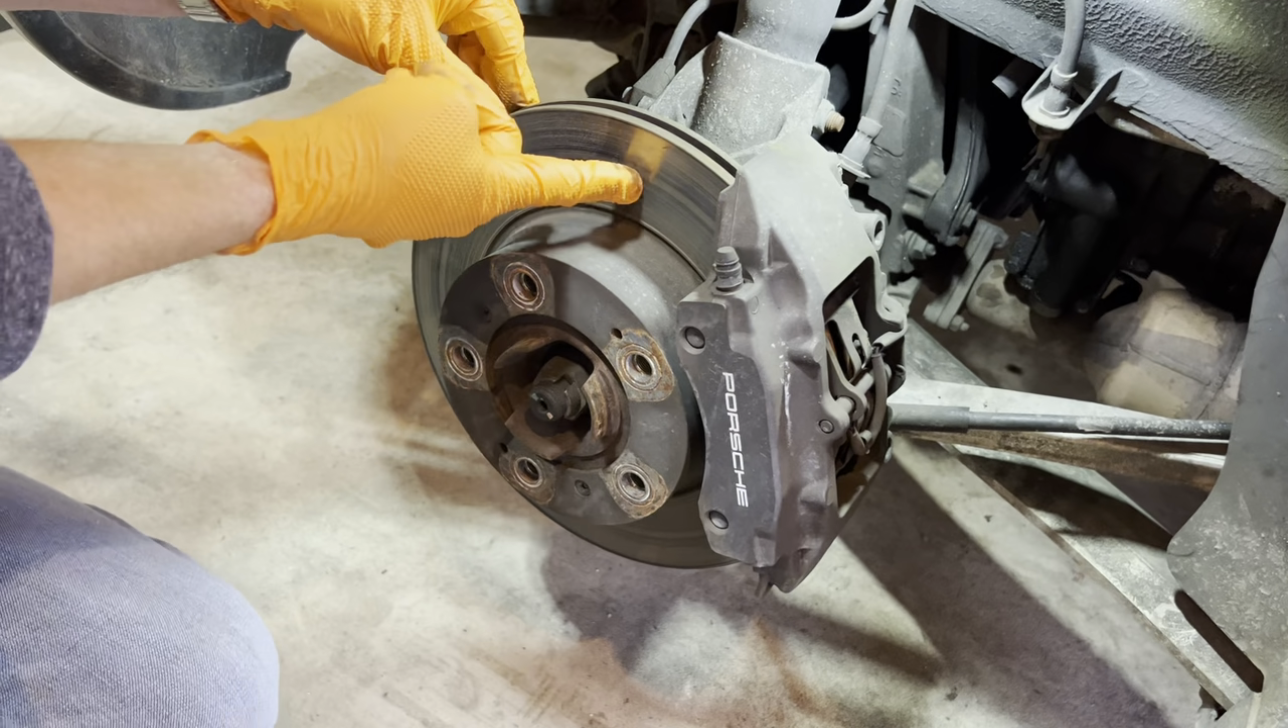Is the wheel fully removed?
Yes.